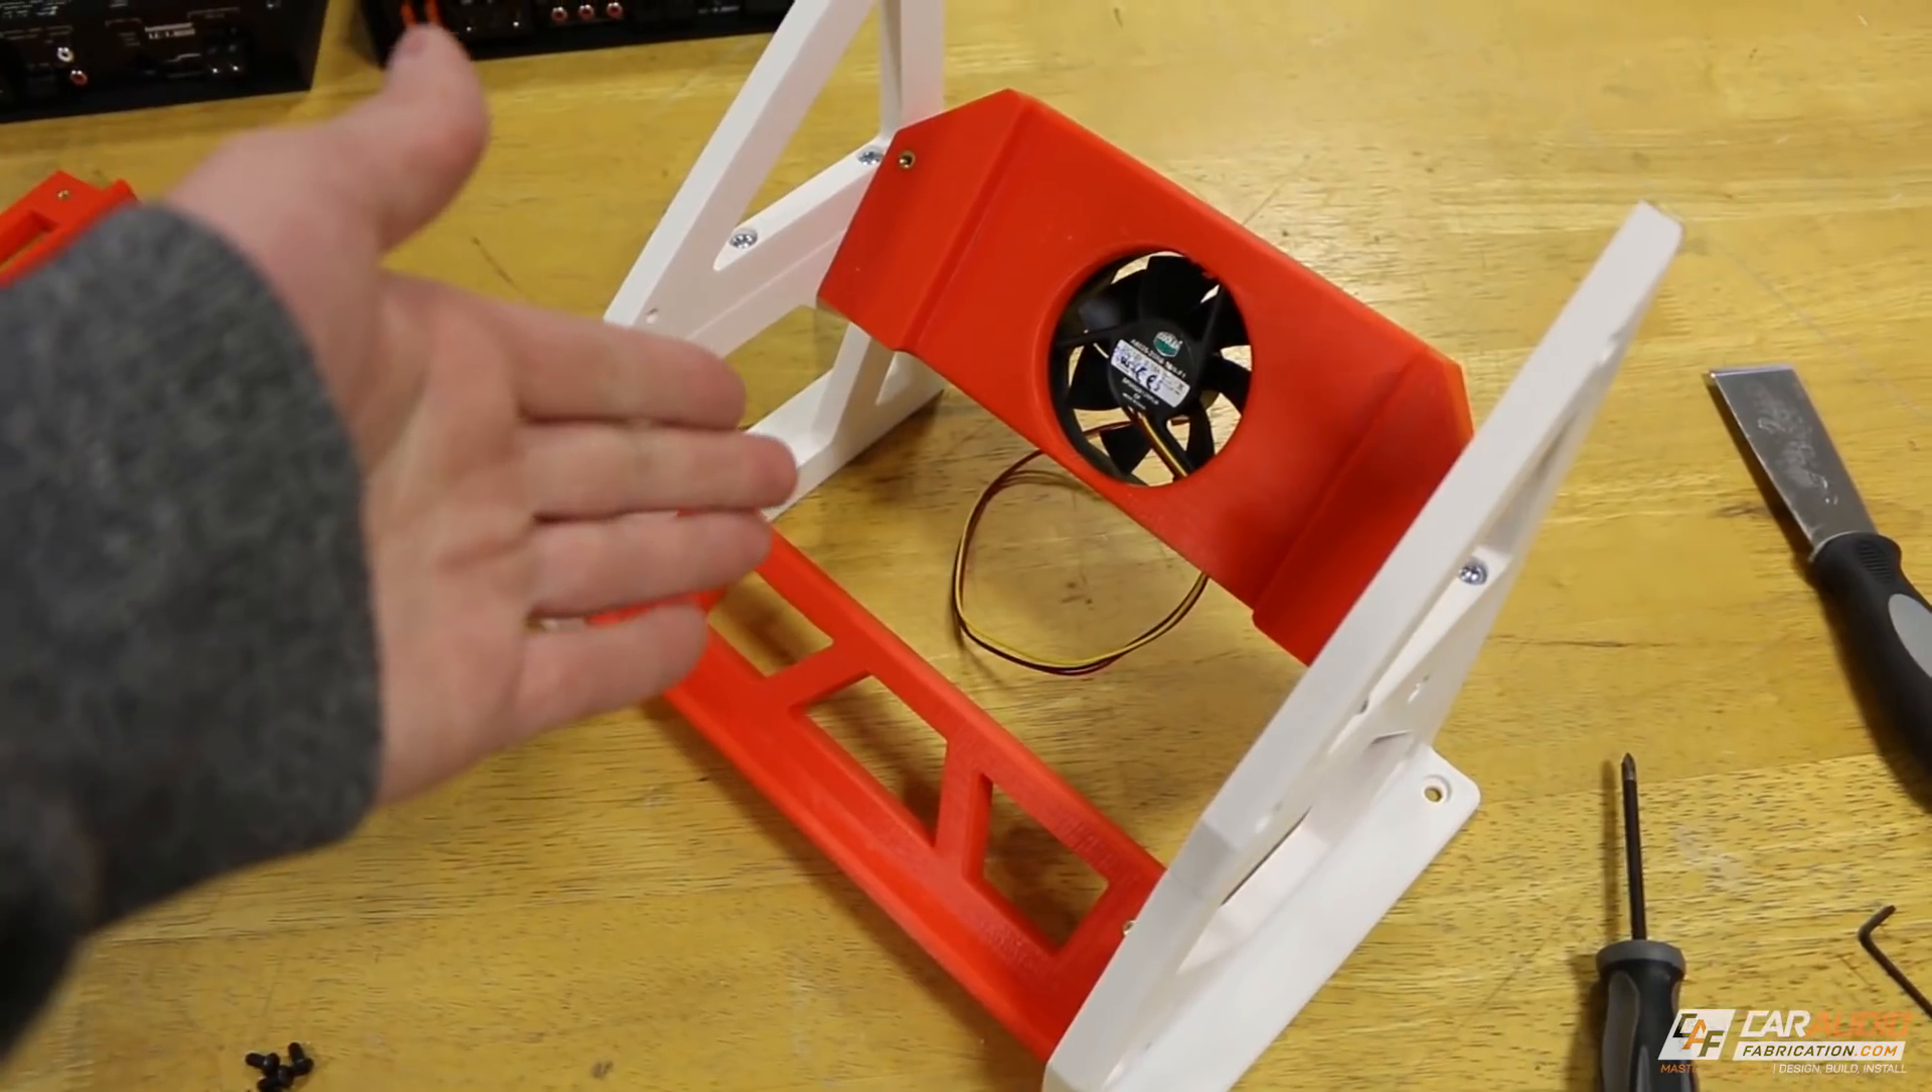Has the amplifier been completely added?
No.